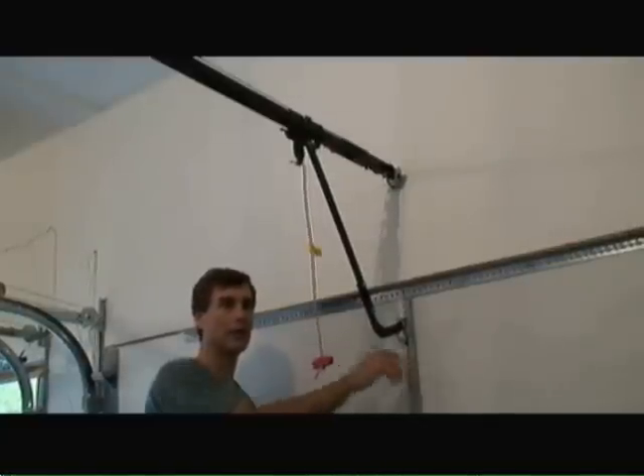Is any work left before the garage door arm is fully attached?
No.